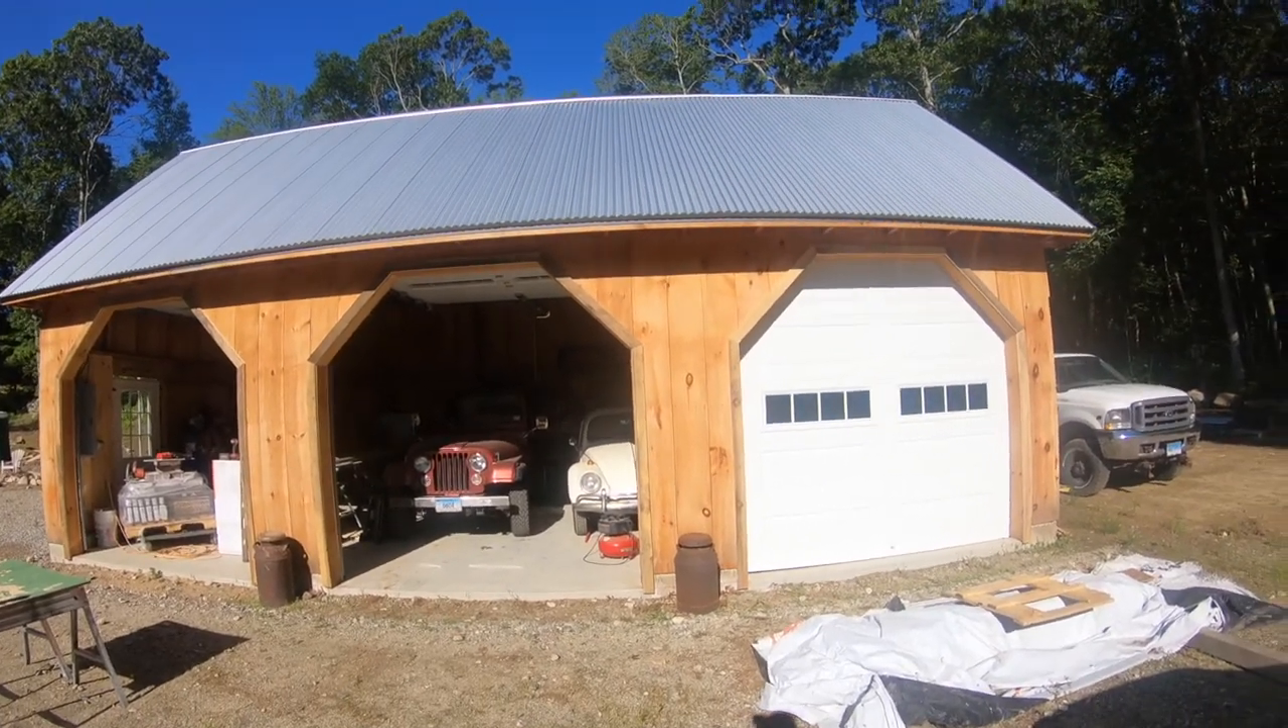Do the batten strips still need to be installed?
Yes.